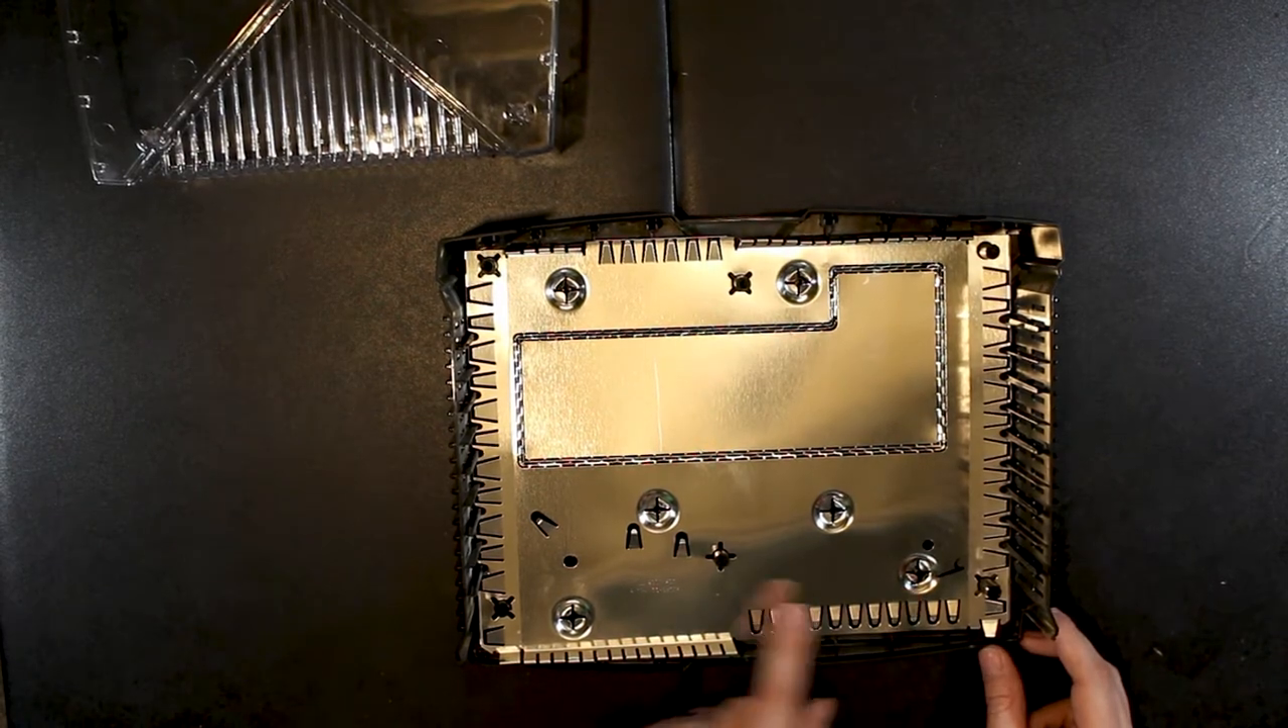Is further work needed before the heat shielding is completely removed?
Yes.